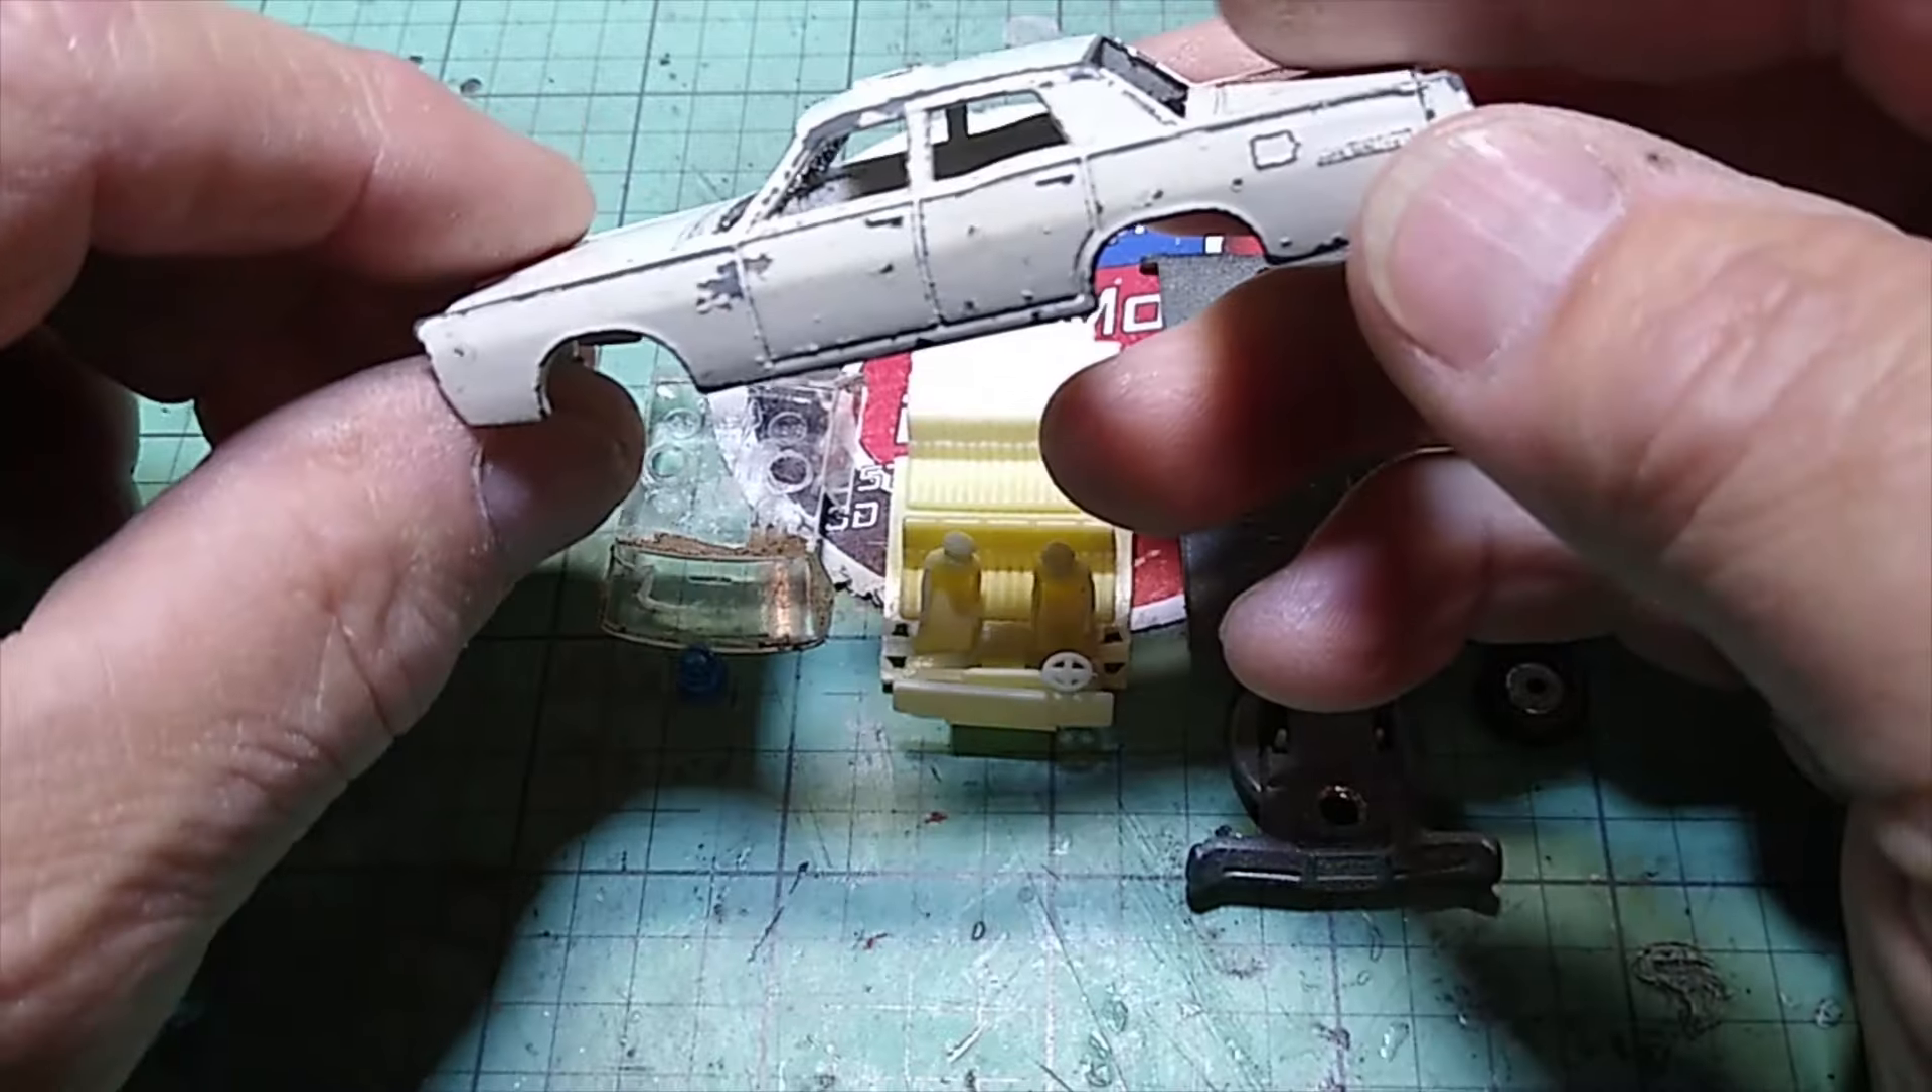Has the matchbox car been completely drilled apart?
Yes.